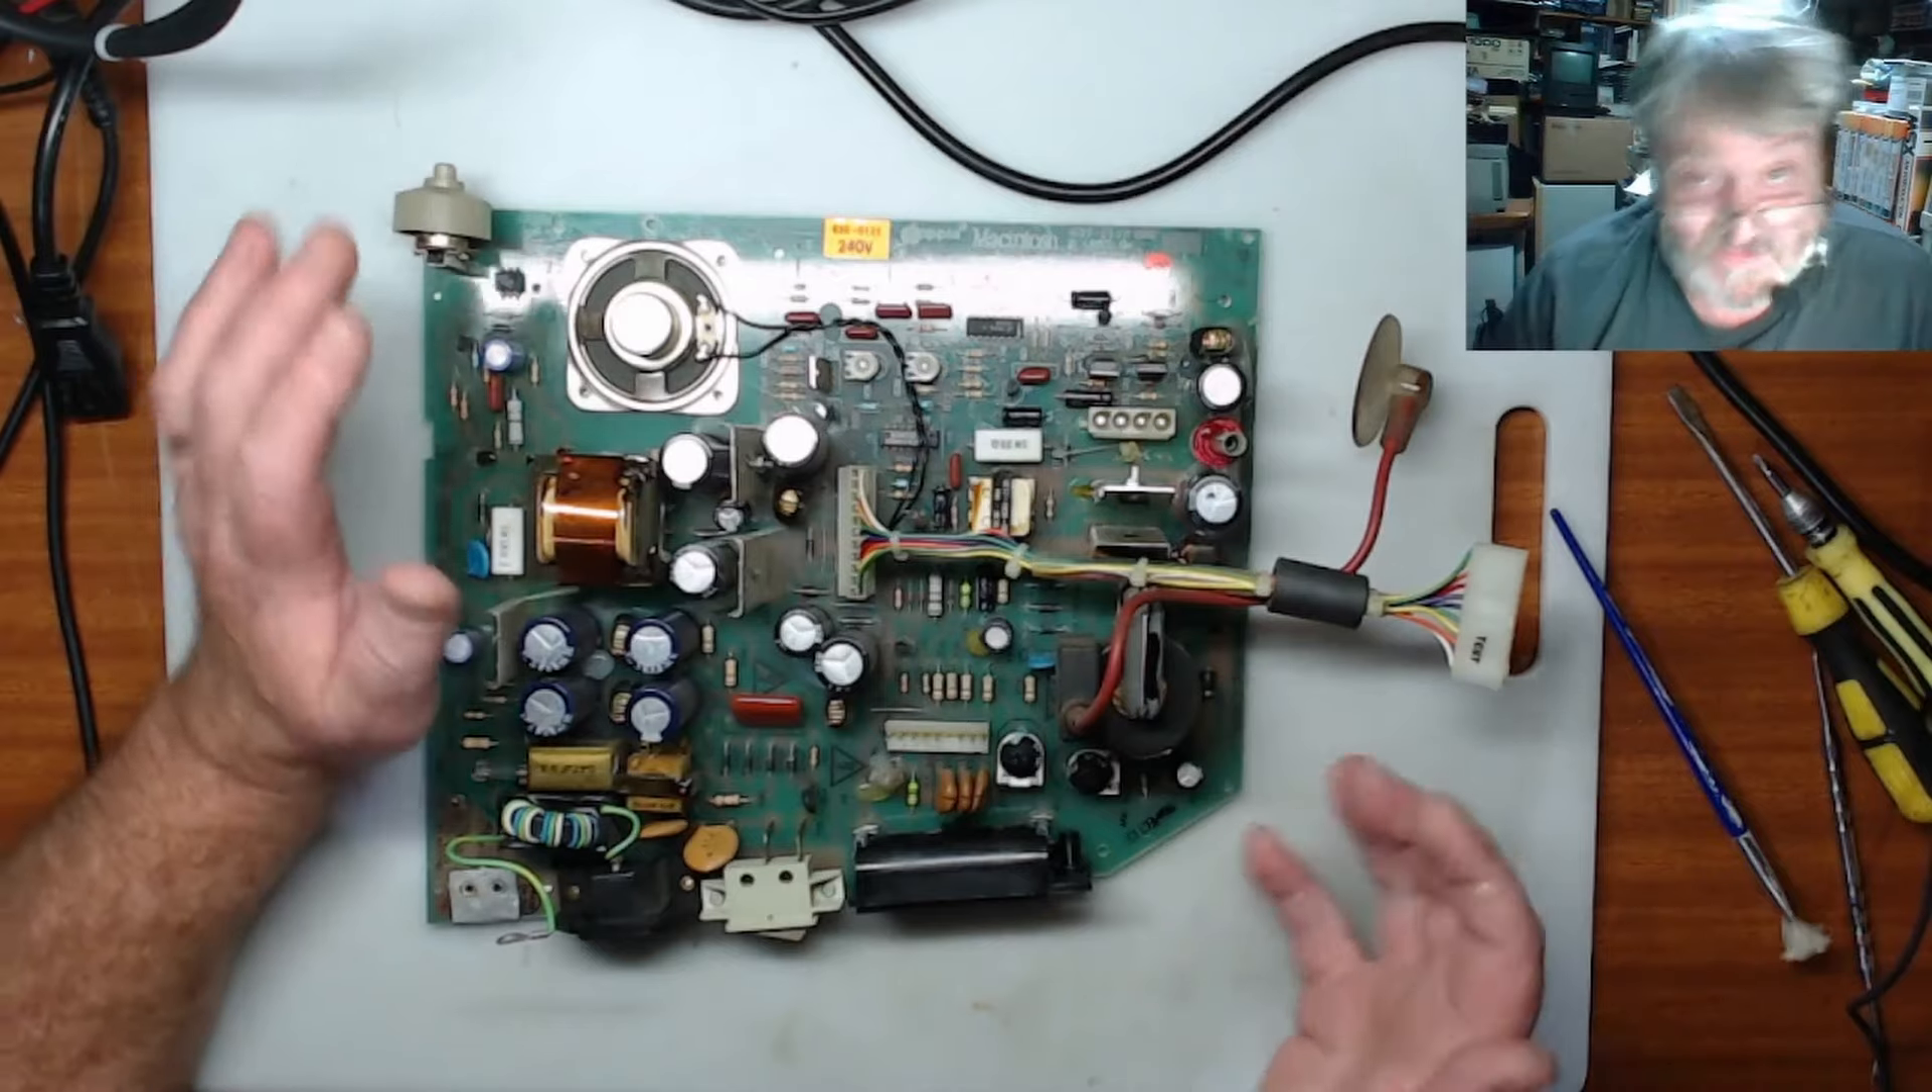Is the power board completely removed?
Yes.